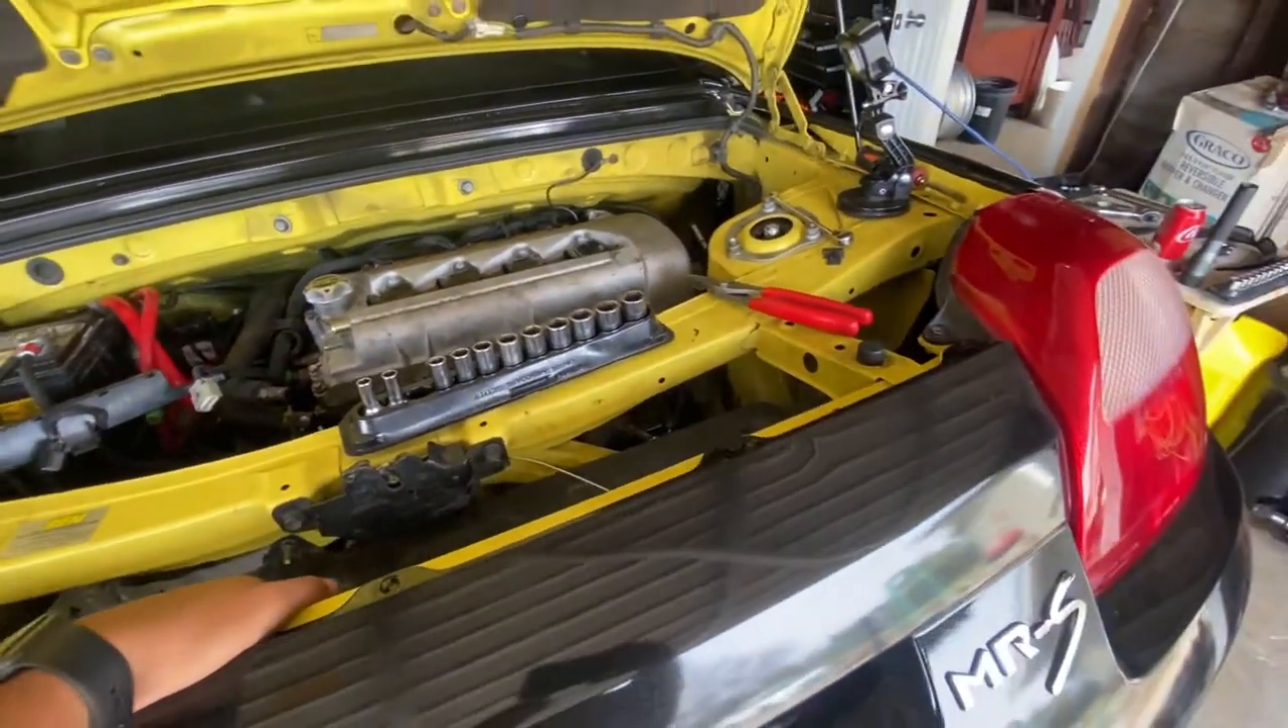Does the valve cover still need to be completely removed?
Yes.